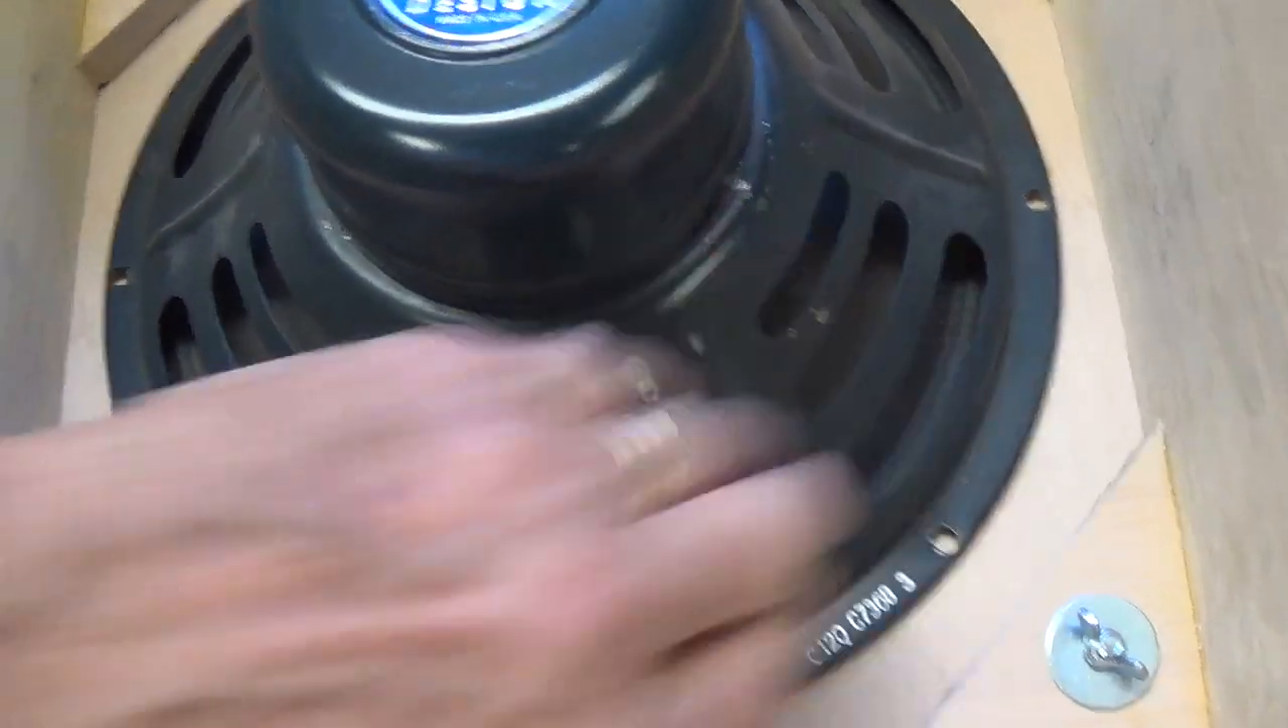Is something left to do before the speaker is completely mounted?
Yes.